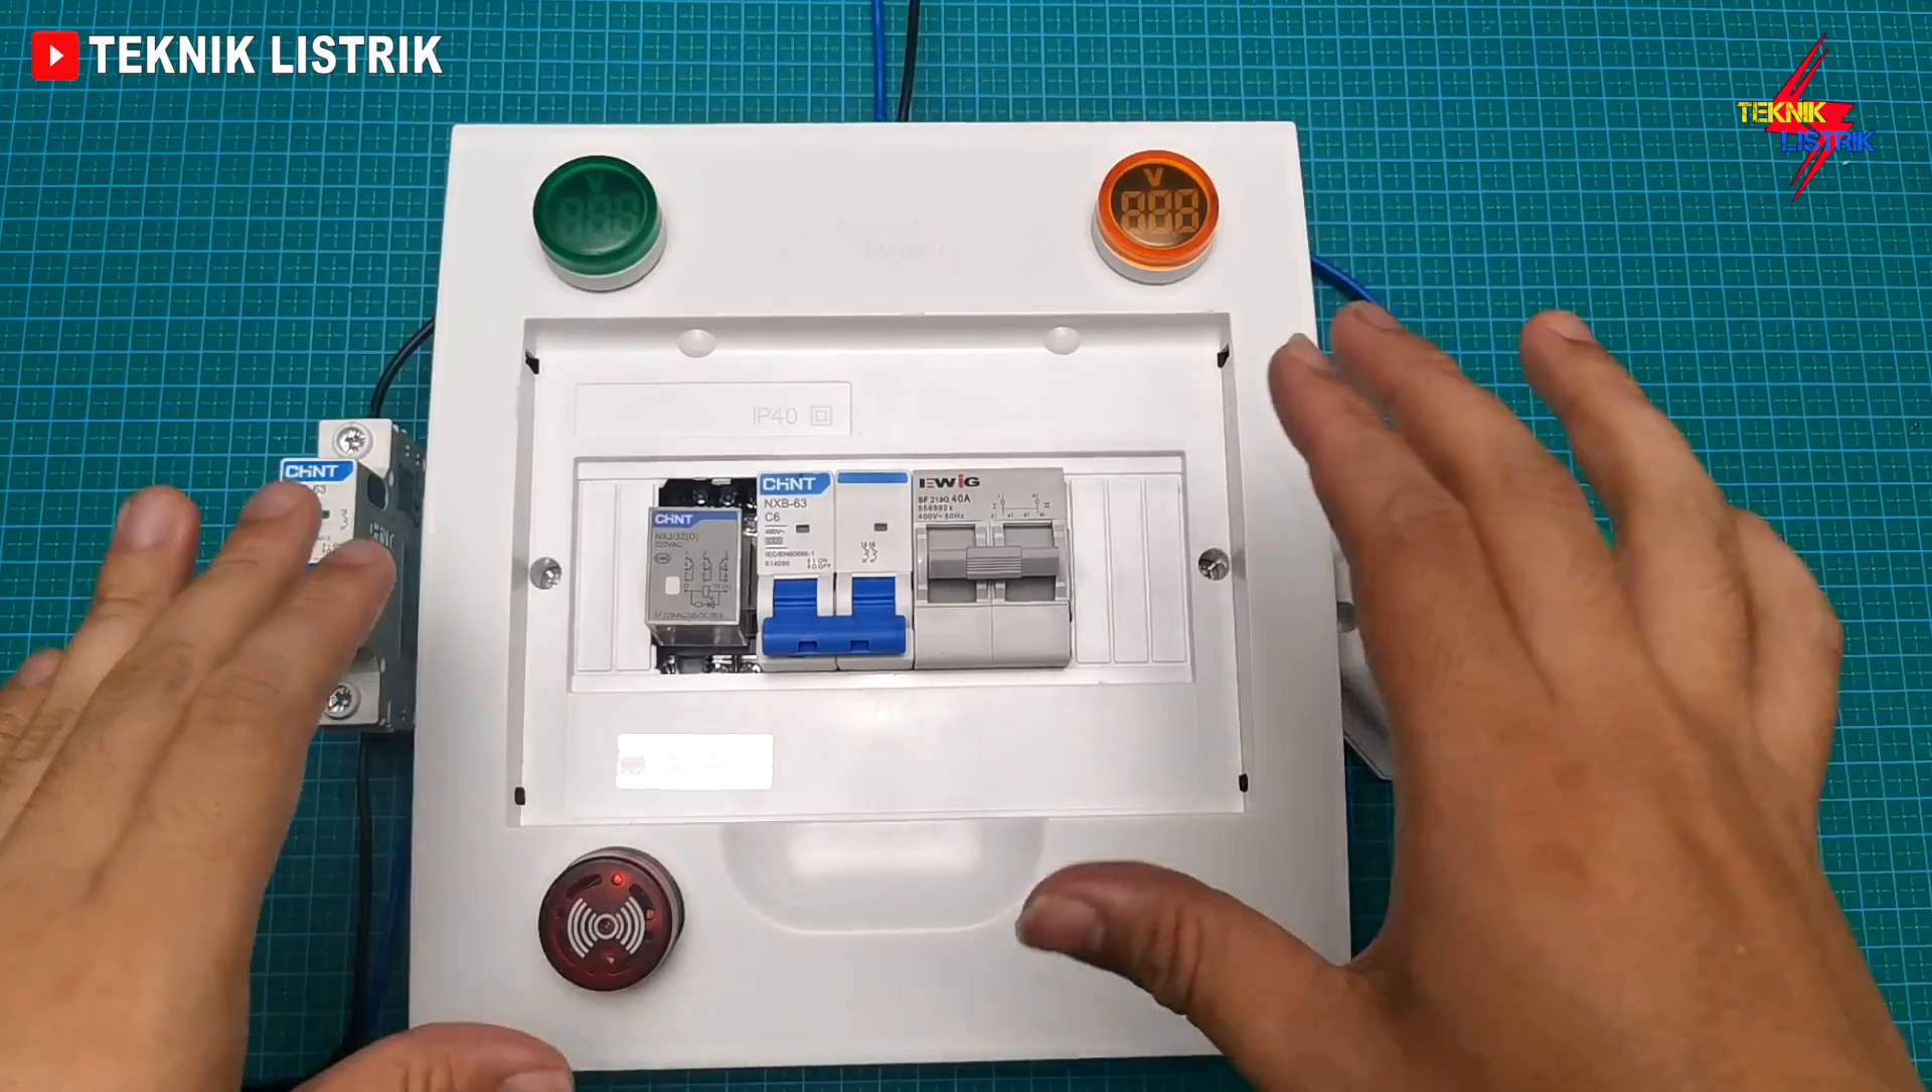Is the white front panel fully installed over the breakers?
Yes.